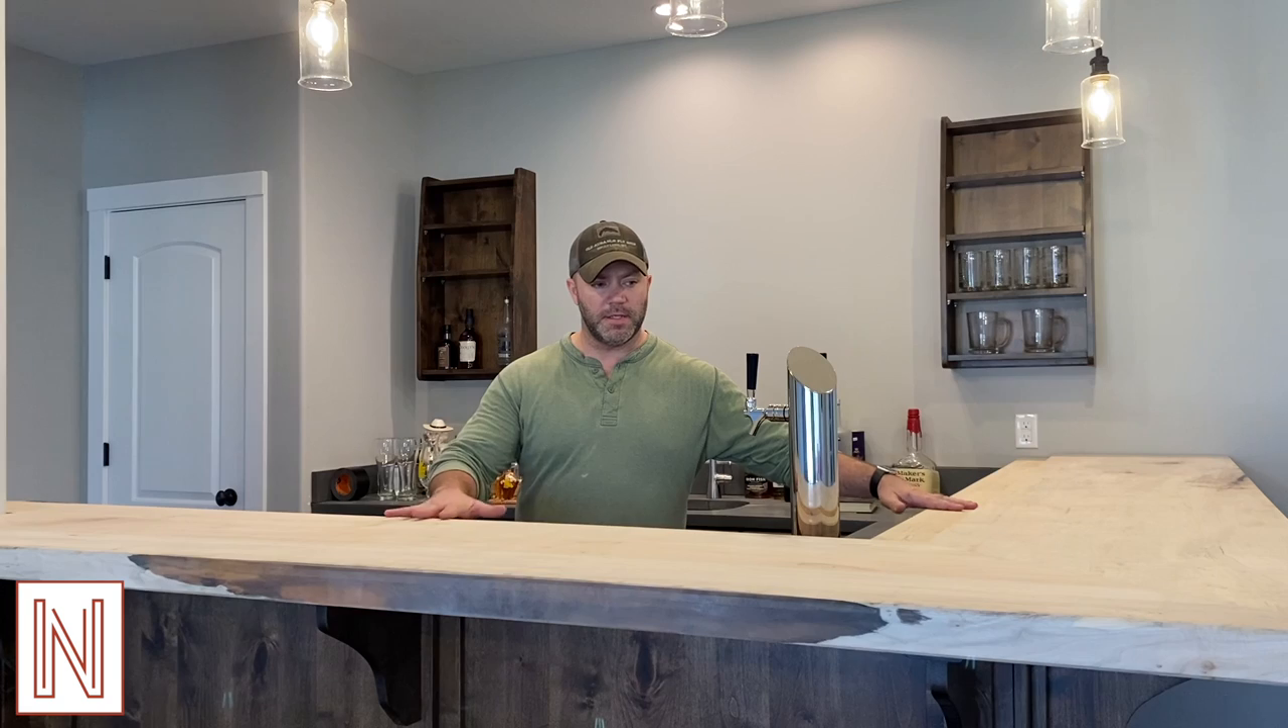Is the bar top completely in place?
Yes.